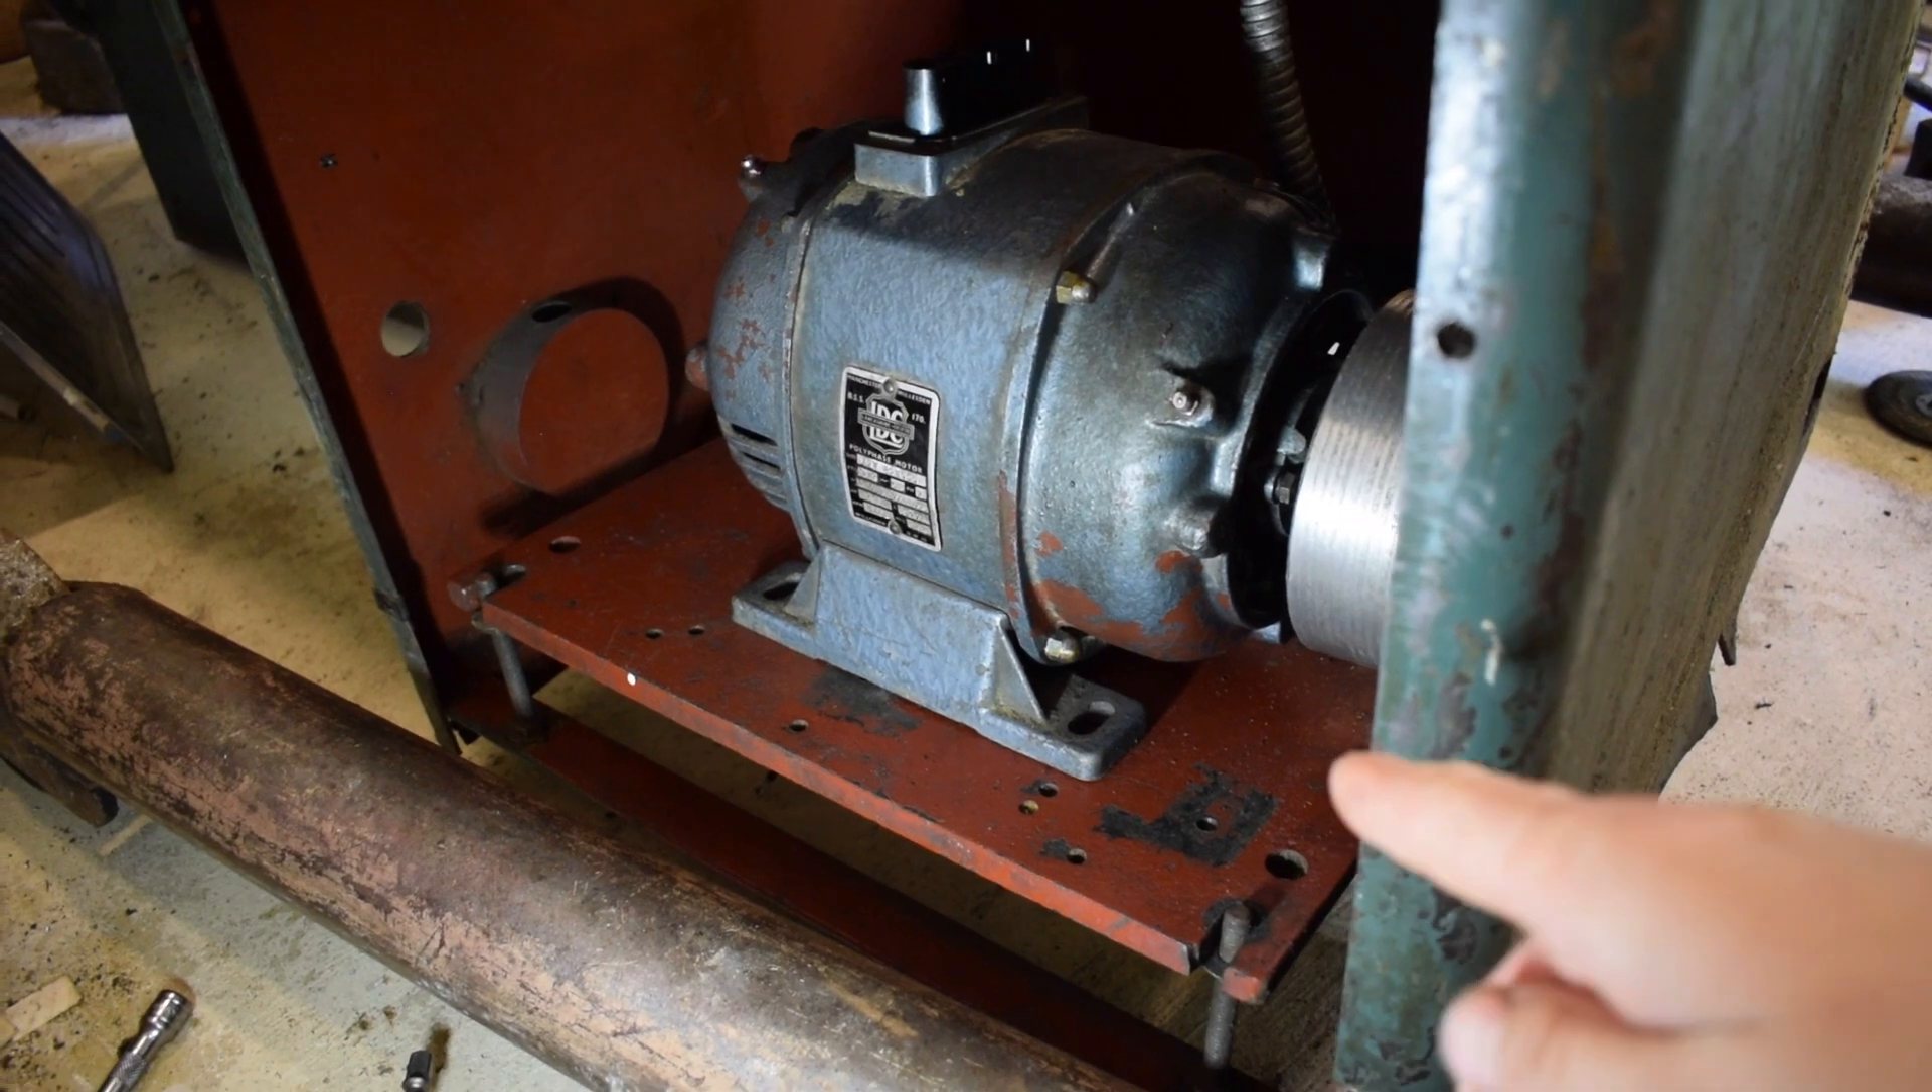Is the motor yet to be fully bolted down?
Yes.